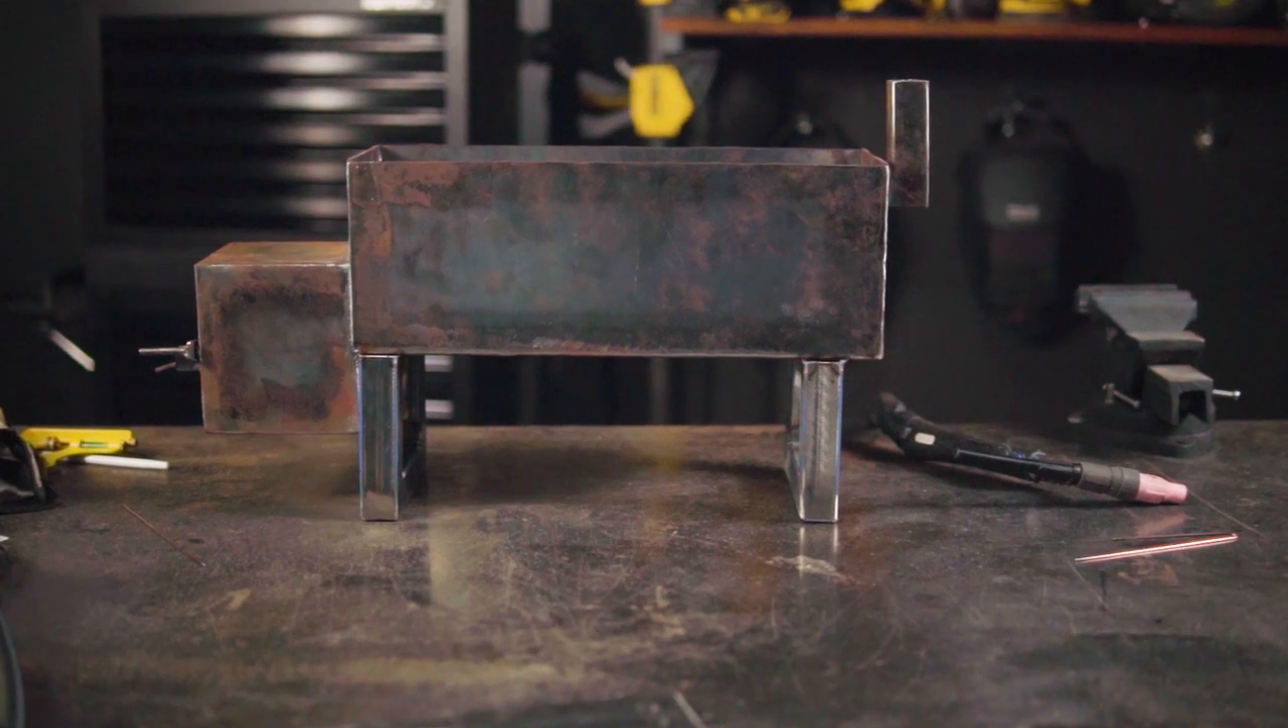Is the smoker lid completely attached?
No.